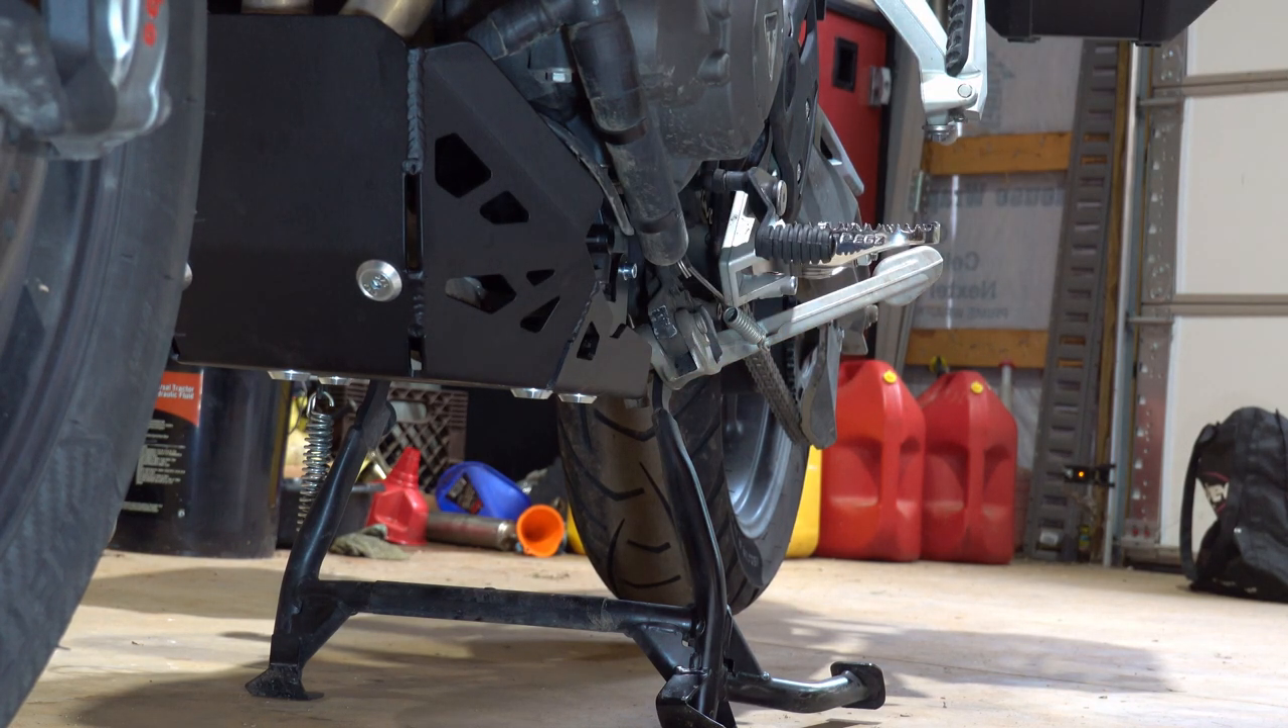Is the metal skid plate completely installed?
Yes.